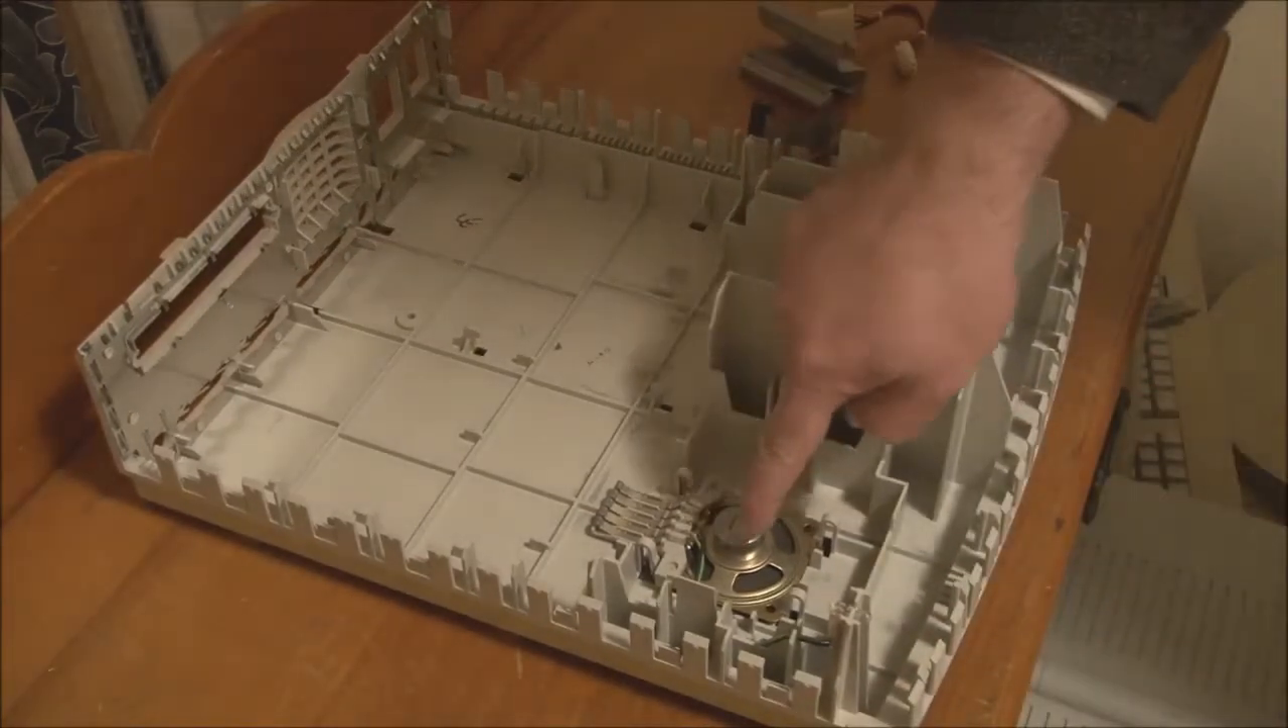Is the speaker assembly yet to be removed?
Yes.